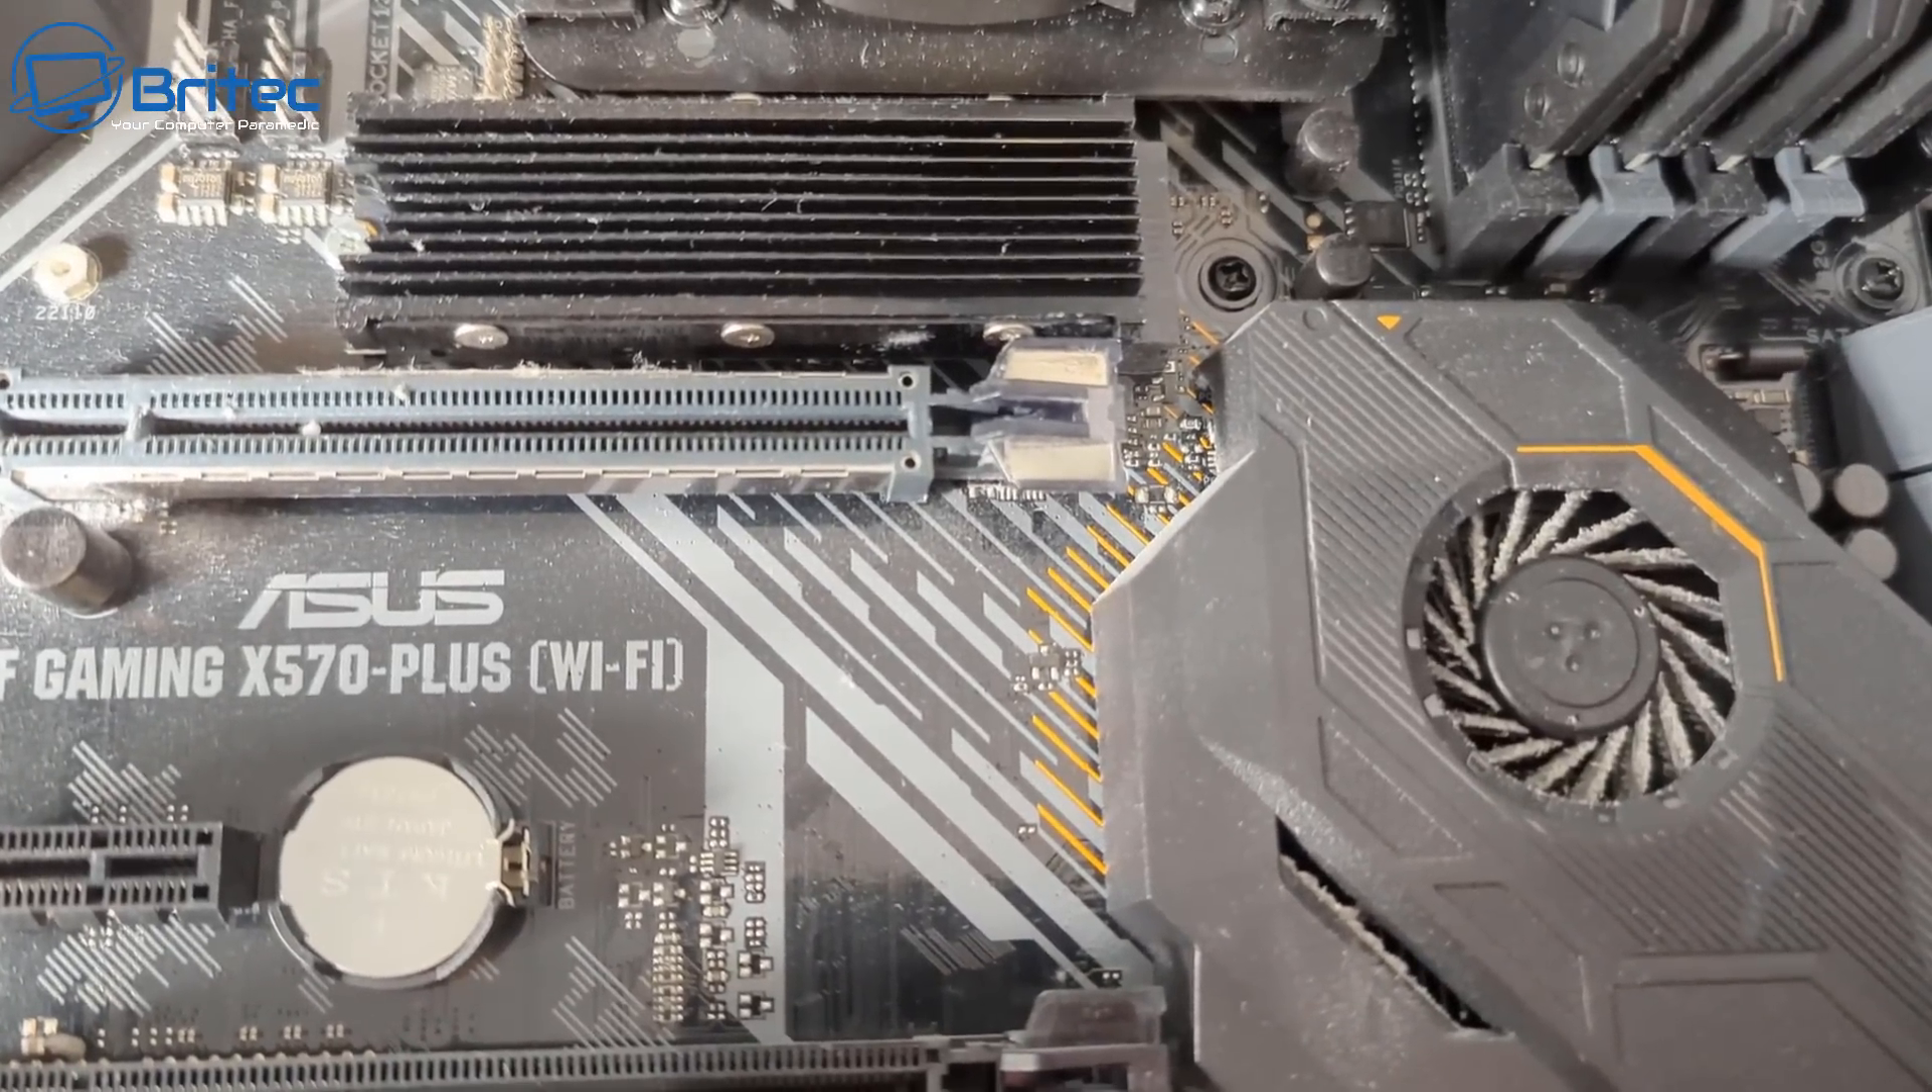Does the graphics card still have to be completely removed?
No.